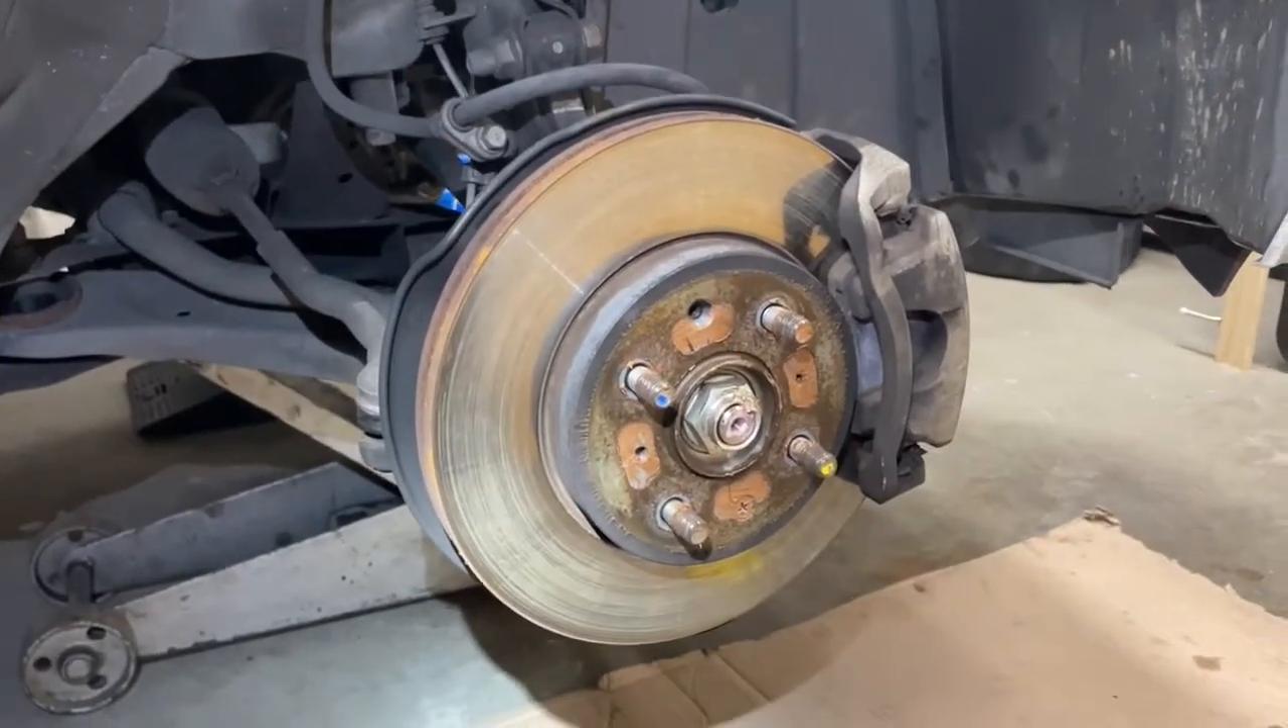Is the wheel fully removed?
Yes.